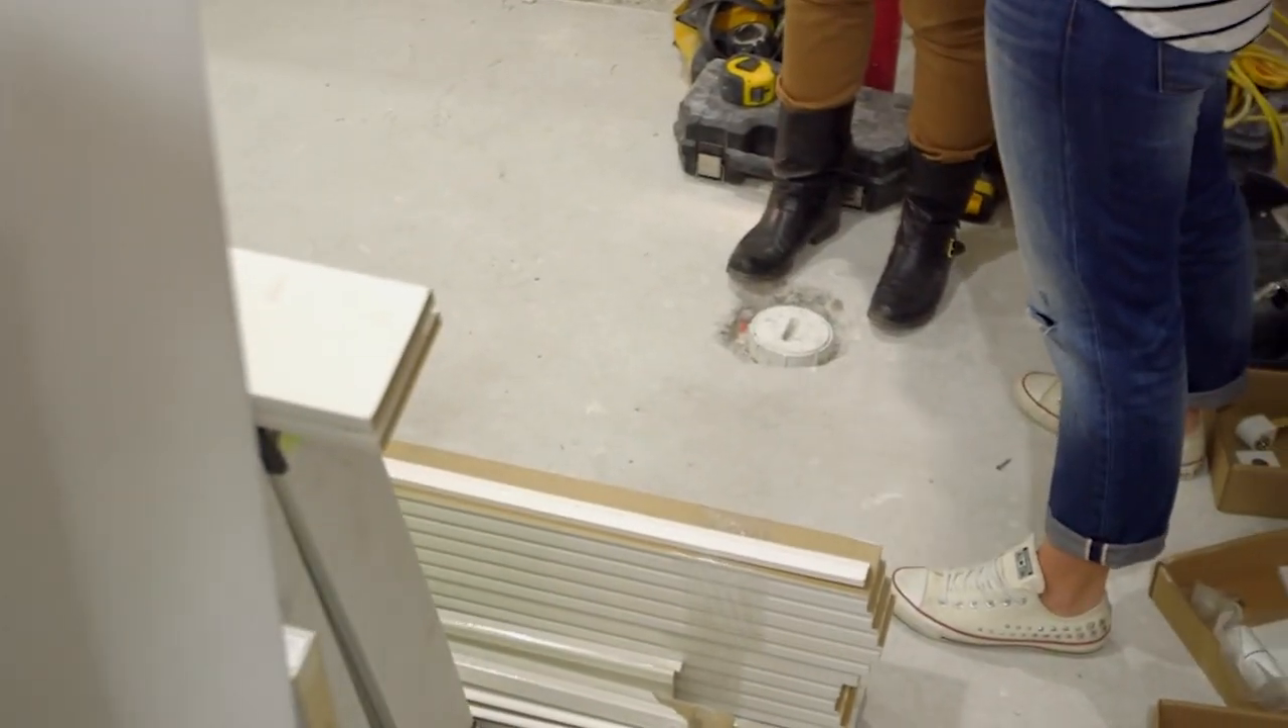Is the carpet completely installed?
No.